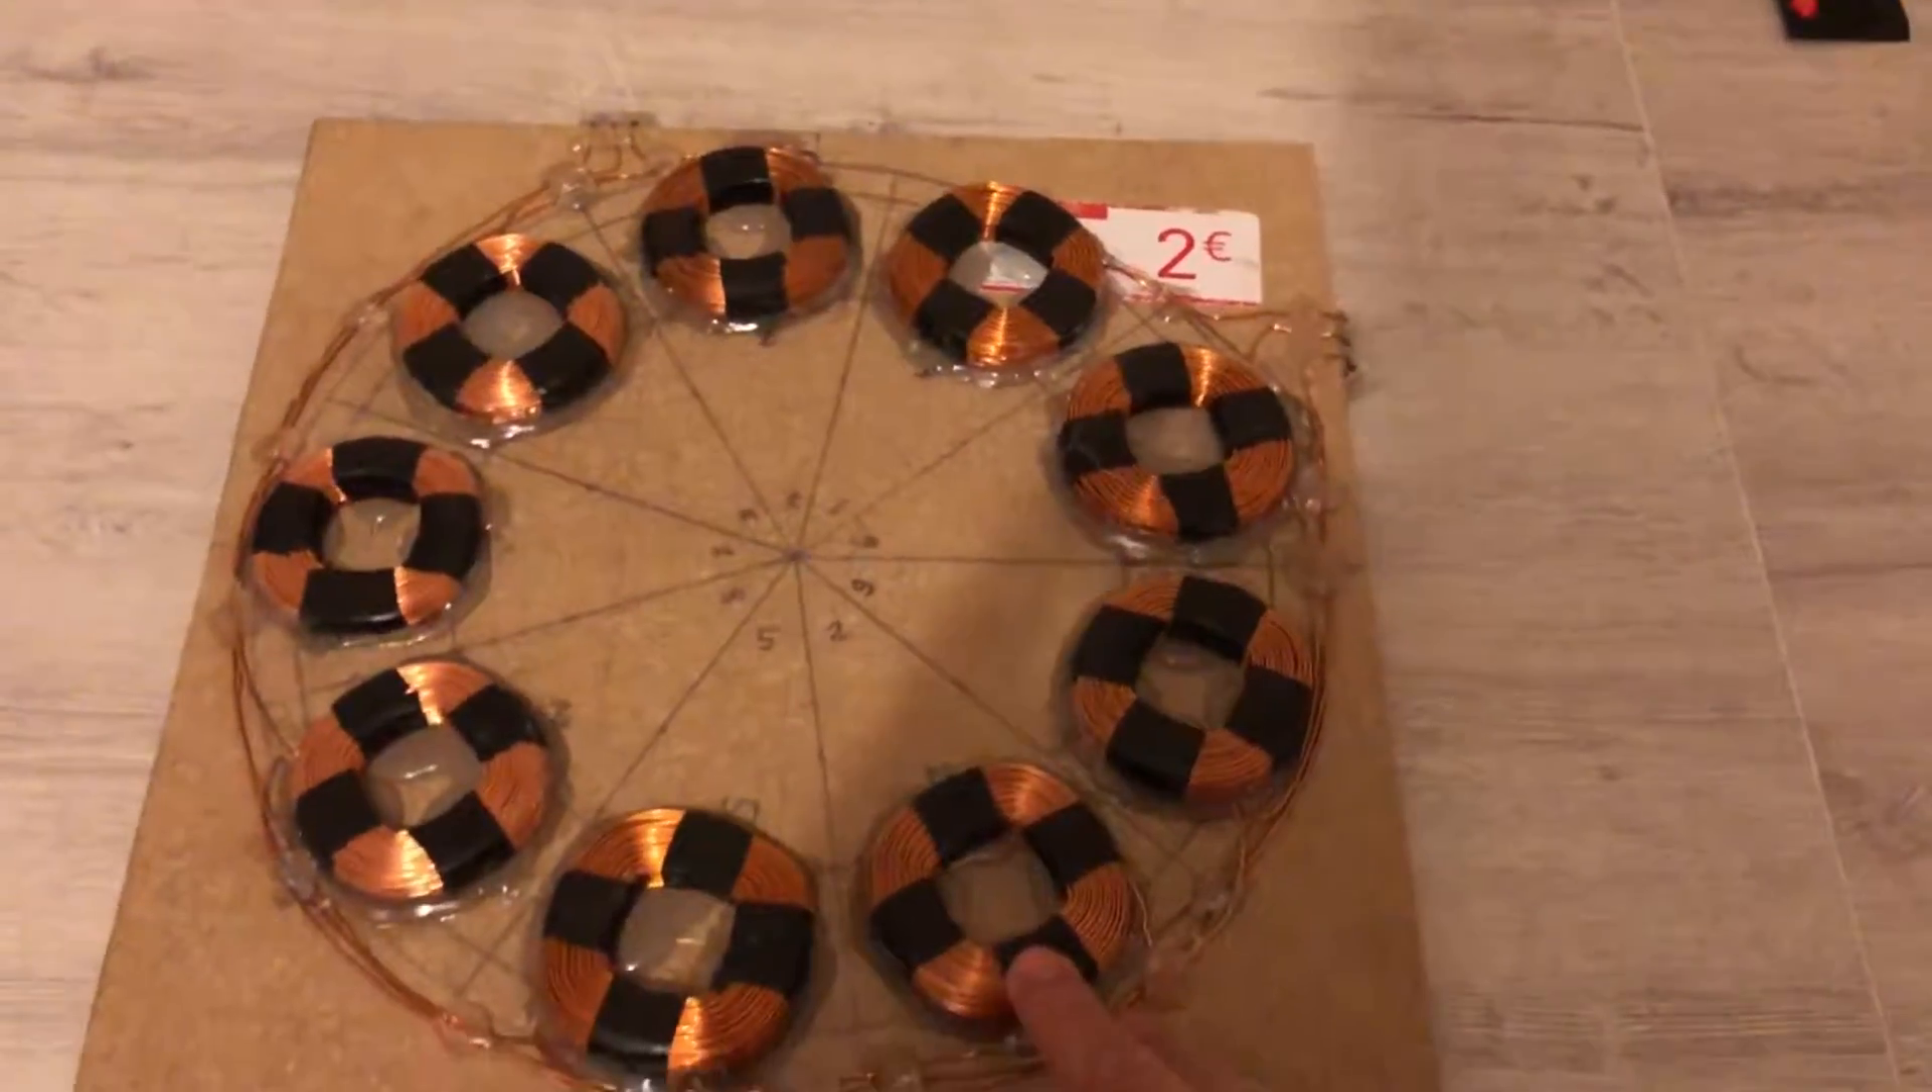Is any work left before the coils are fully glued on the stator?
No.